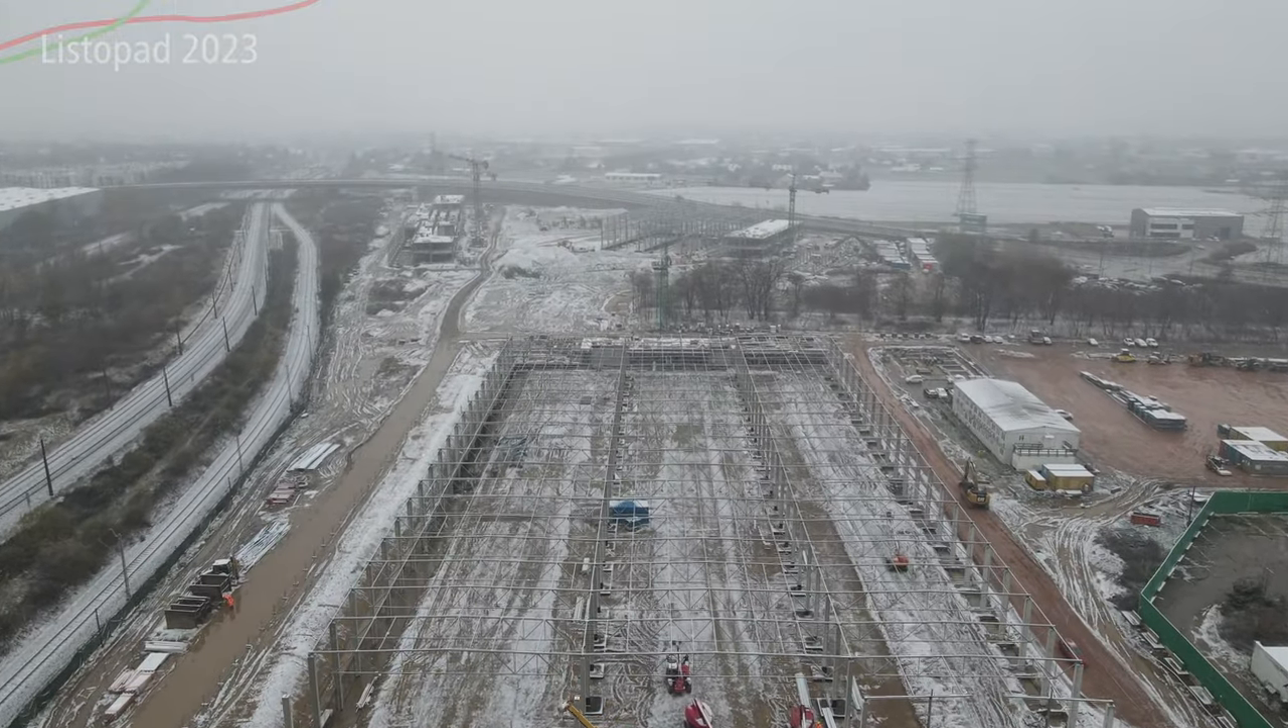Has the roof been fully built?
No.